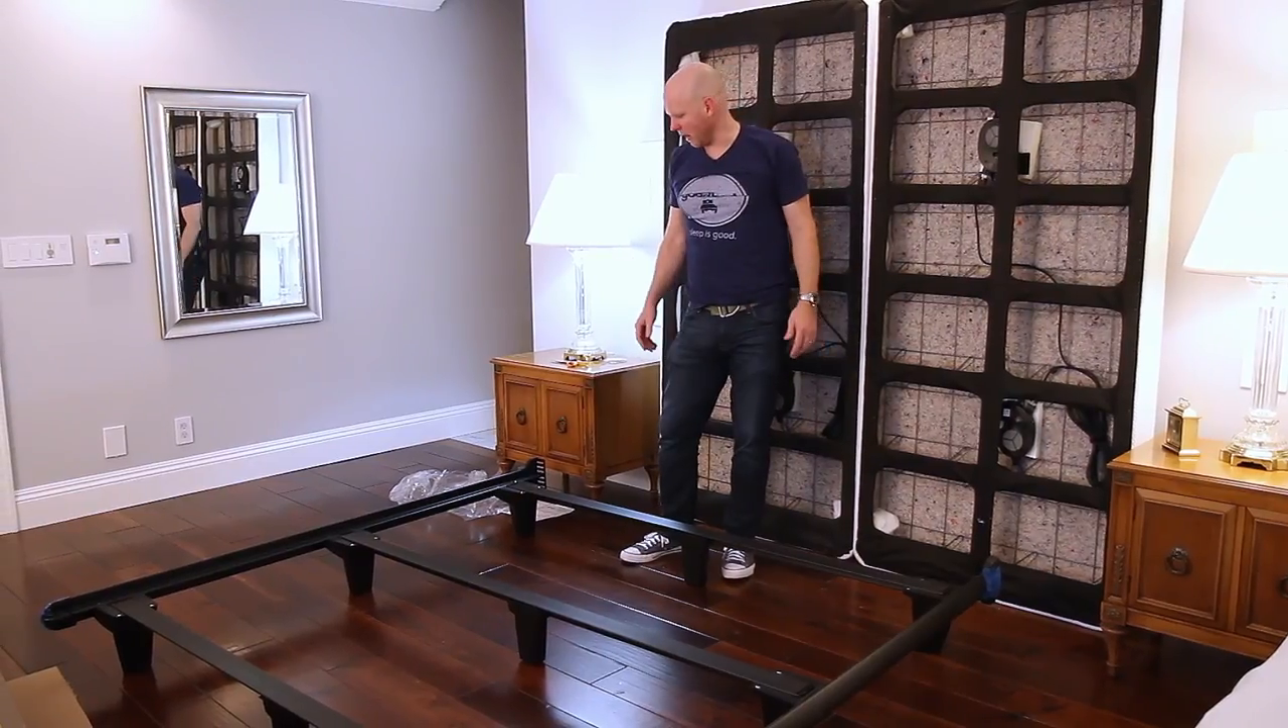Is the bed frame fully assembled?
Yes.